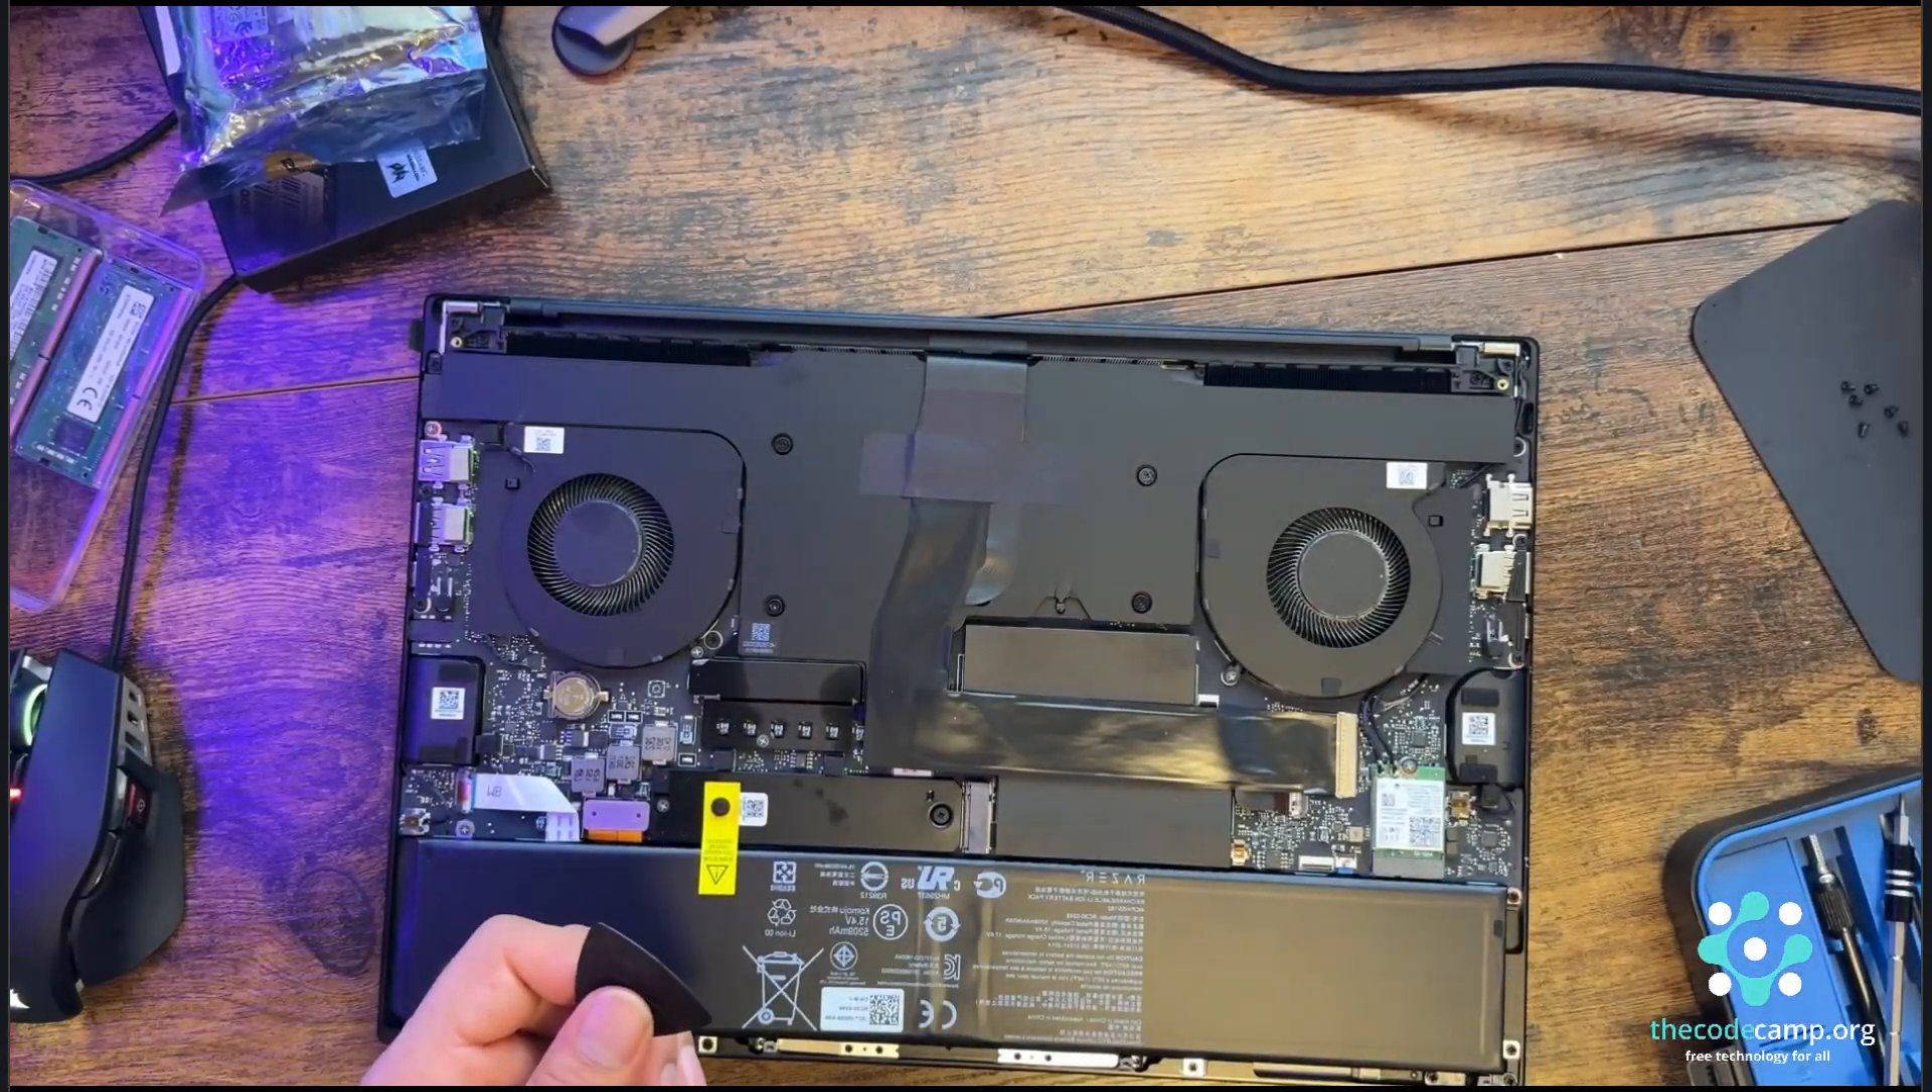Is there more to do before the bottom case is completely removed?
No.